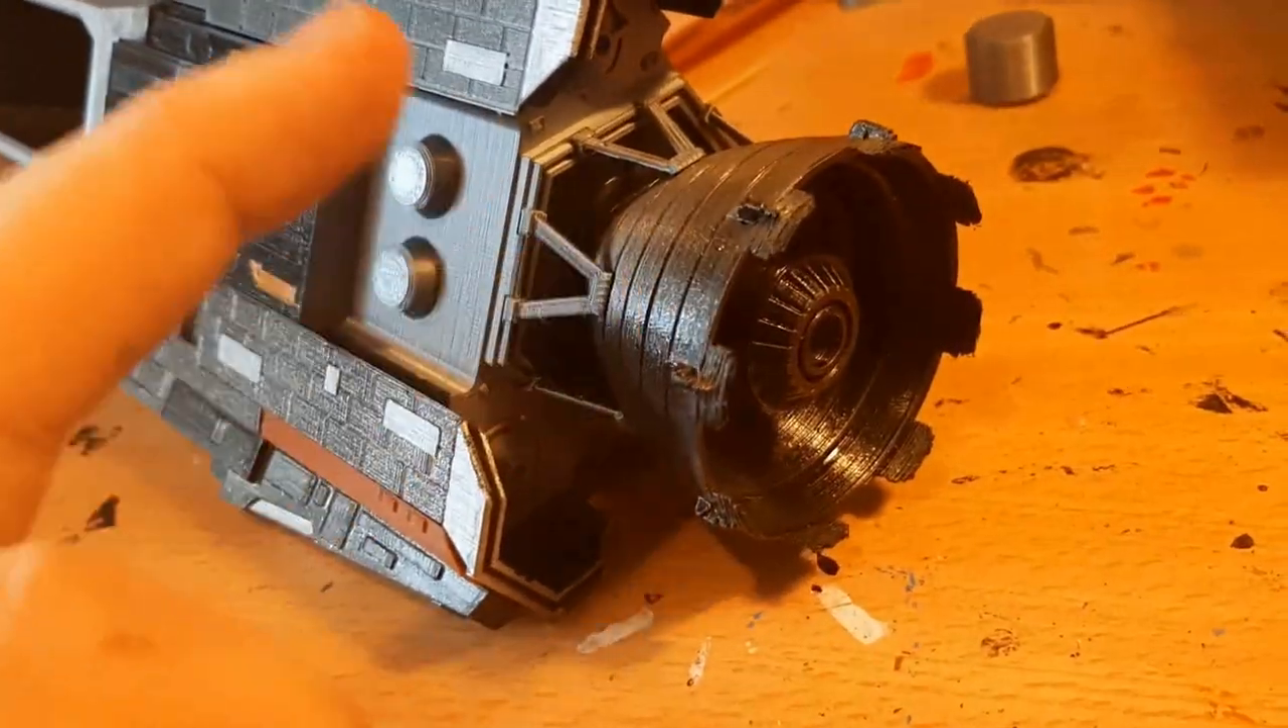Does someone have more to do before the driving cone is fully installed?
No.